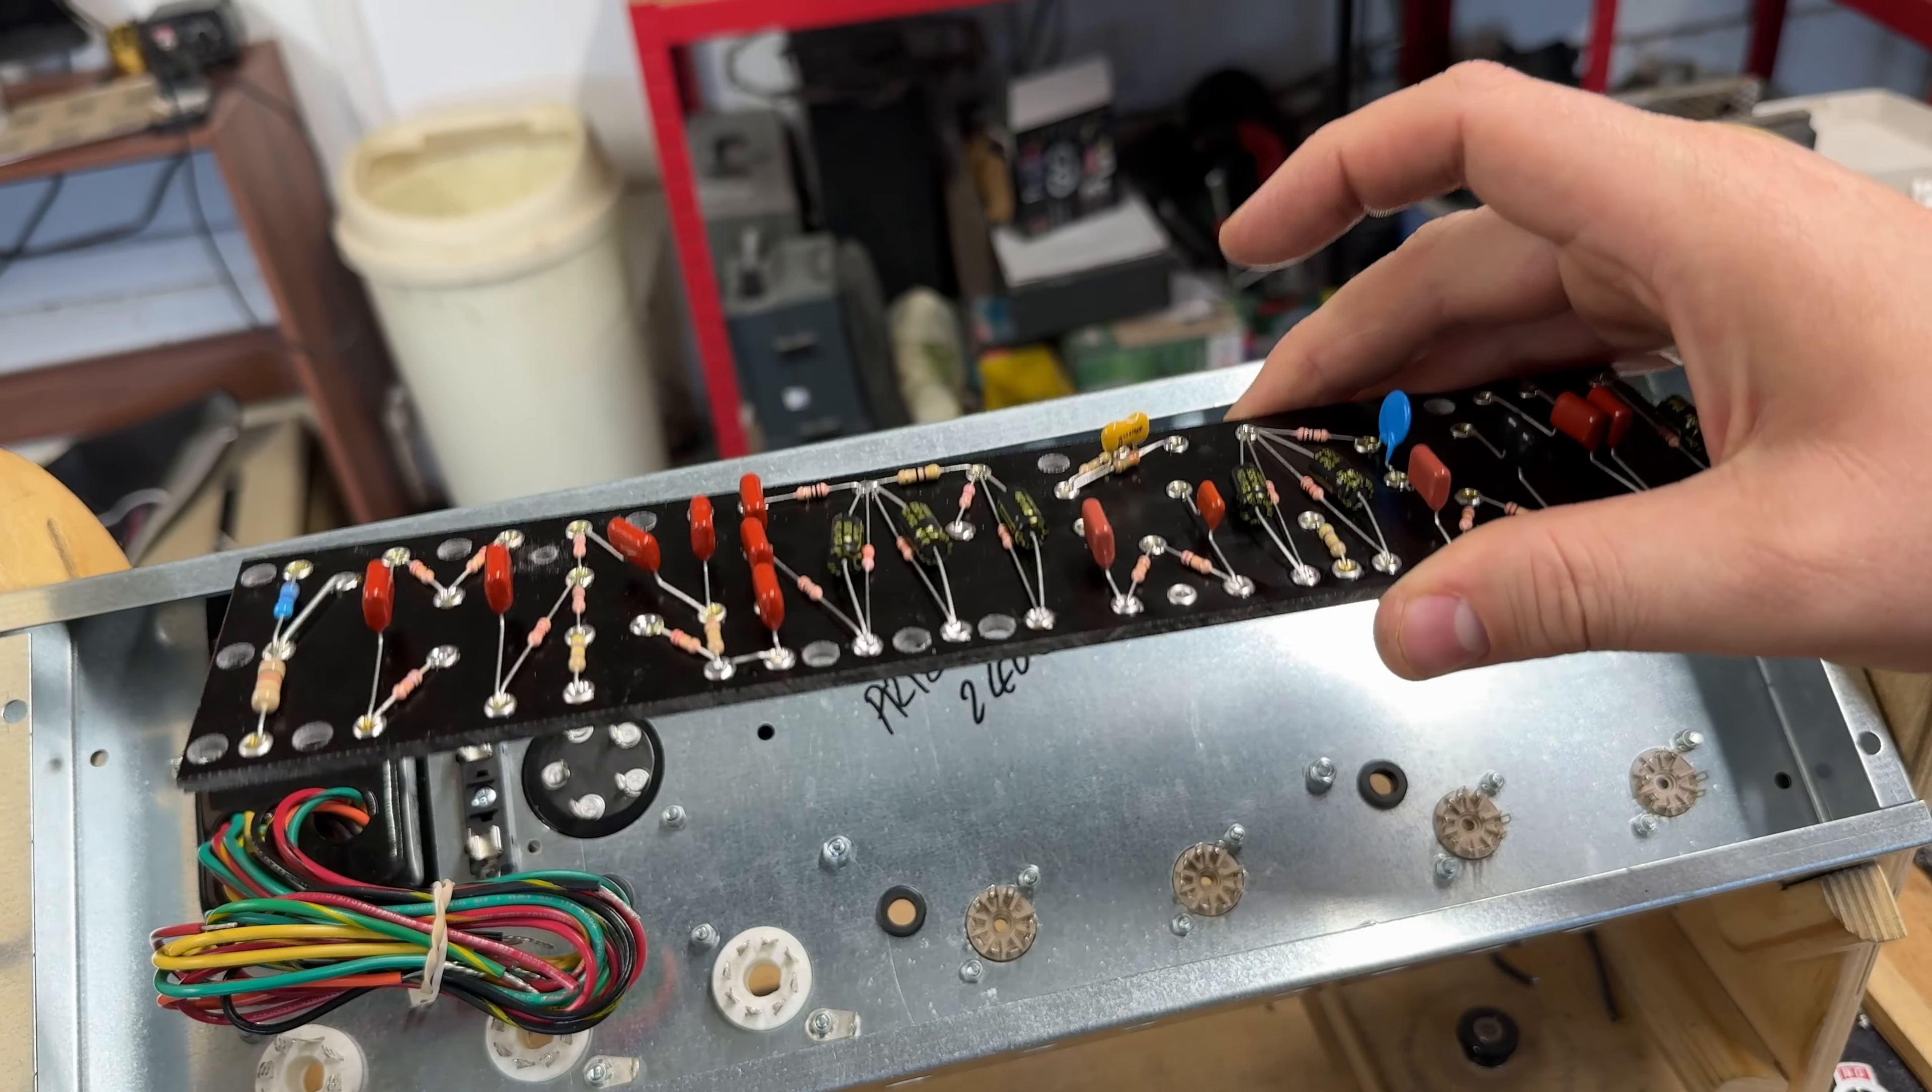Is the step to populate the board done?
Yes.